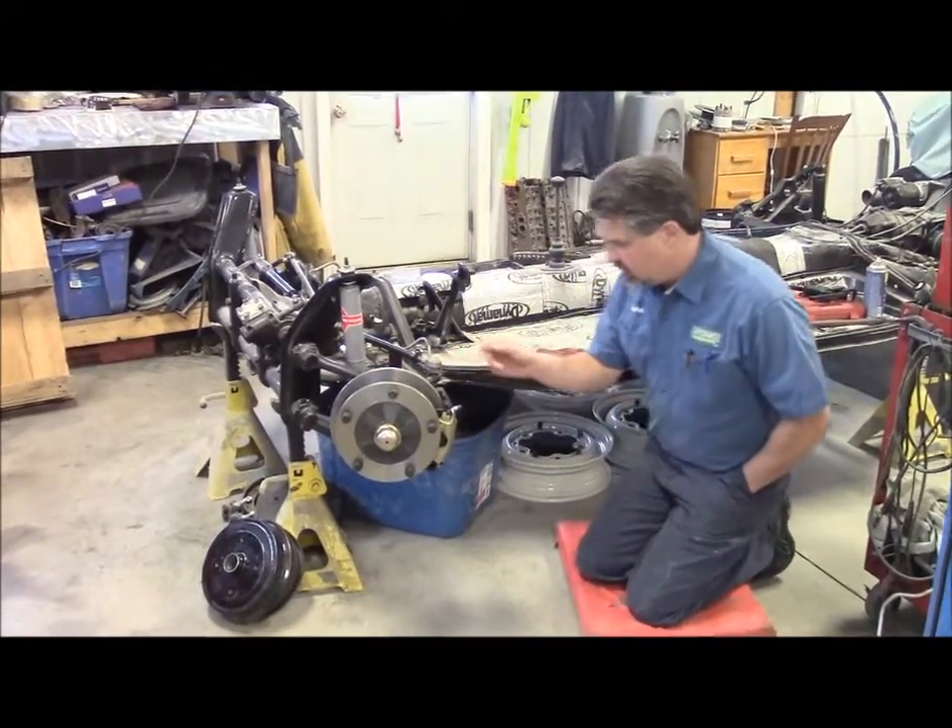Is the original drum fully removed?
Yes.